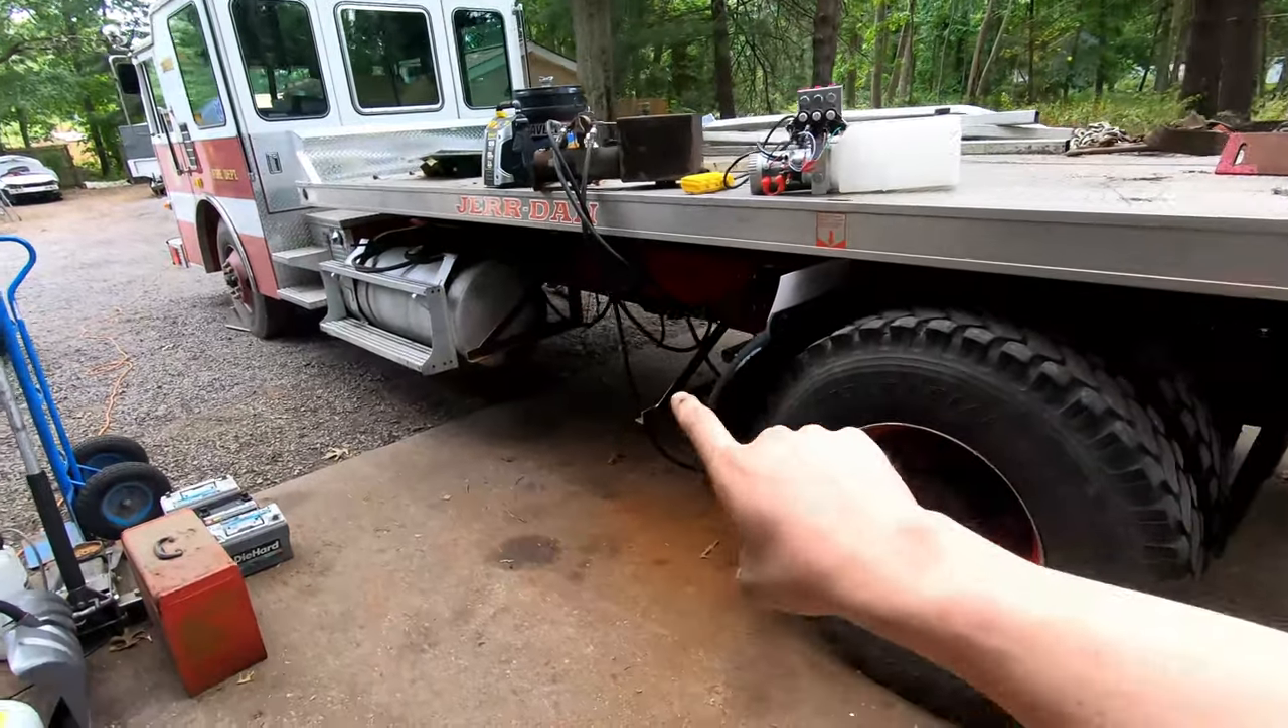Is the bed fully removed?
No.